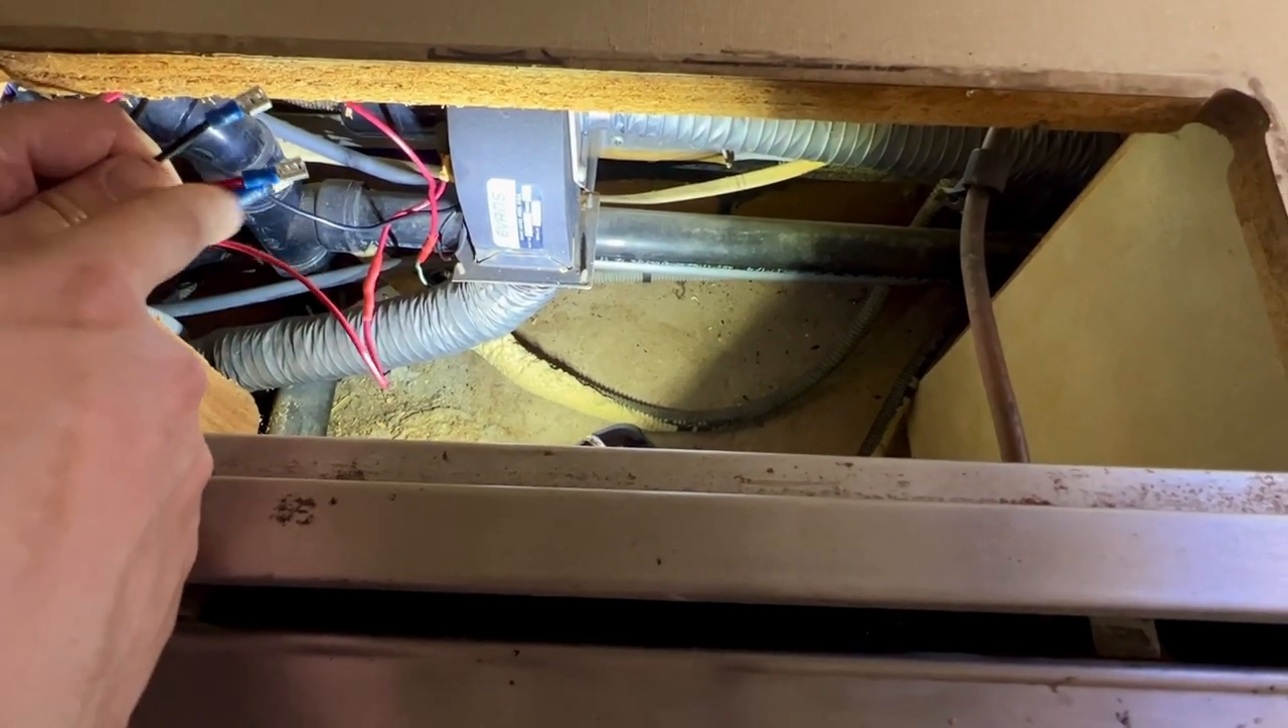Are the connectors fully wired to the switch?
No.